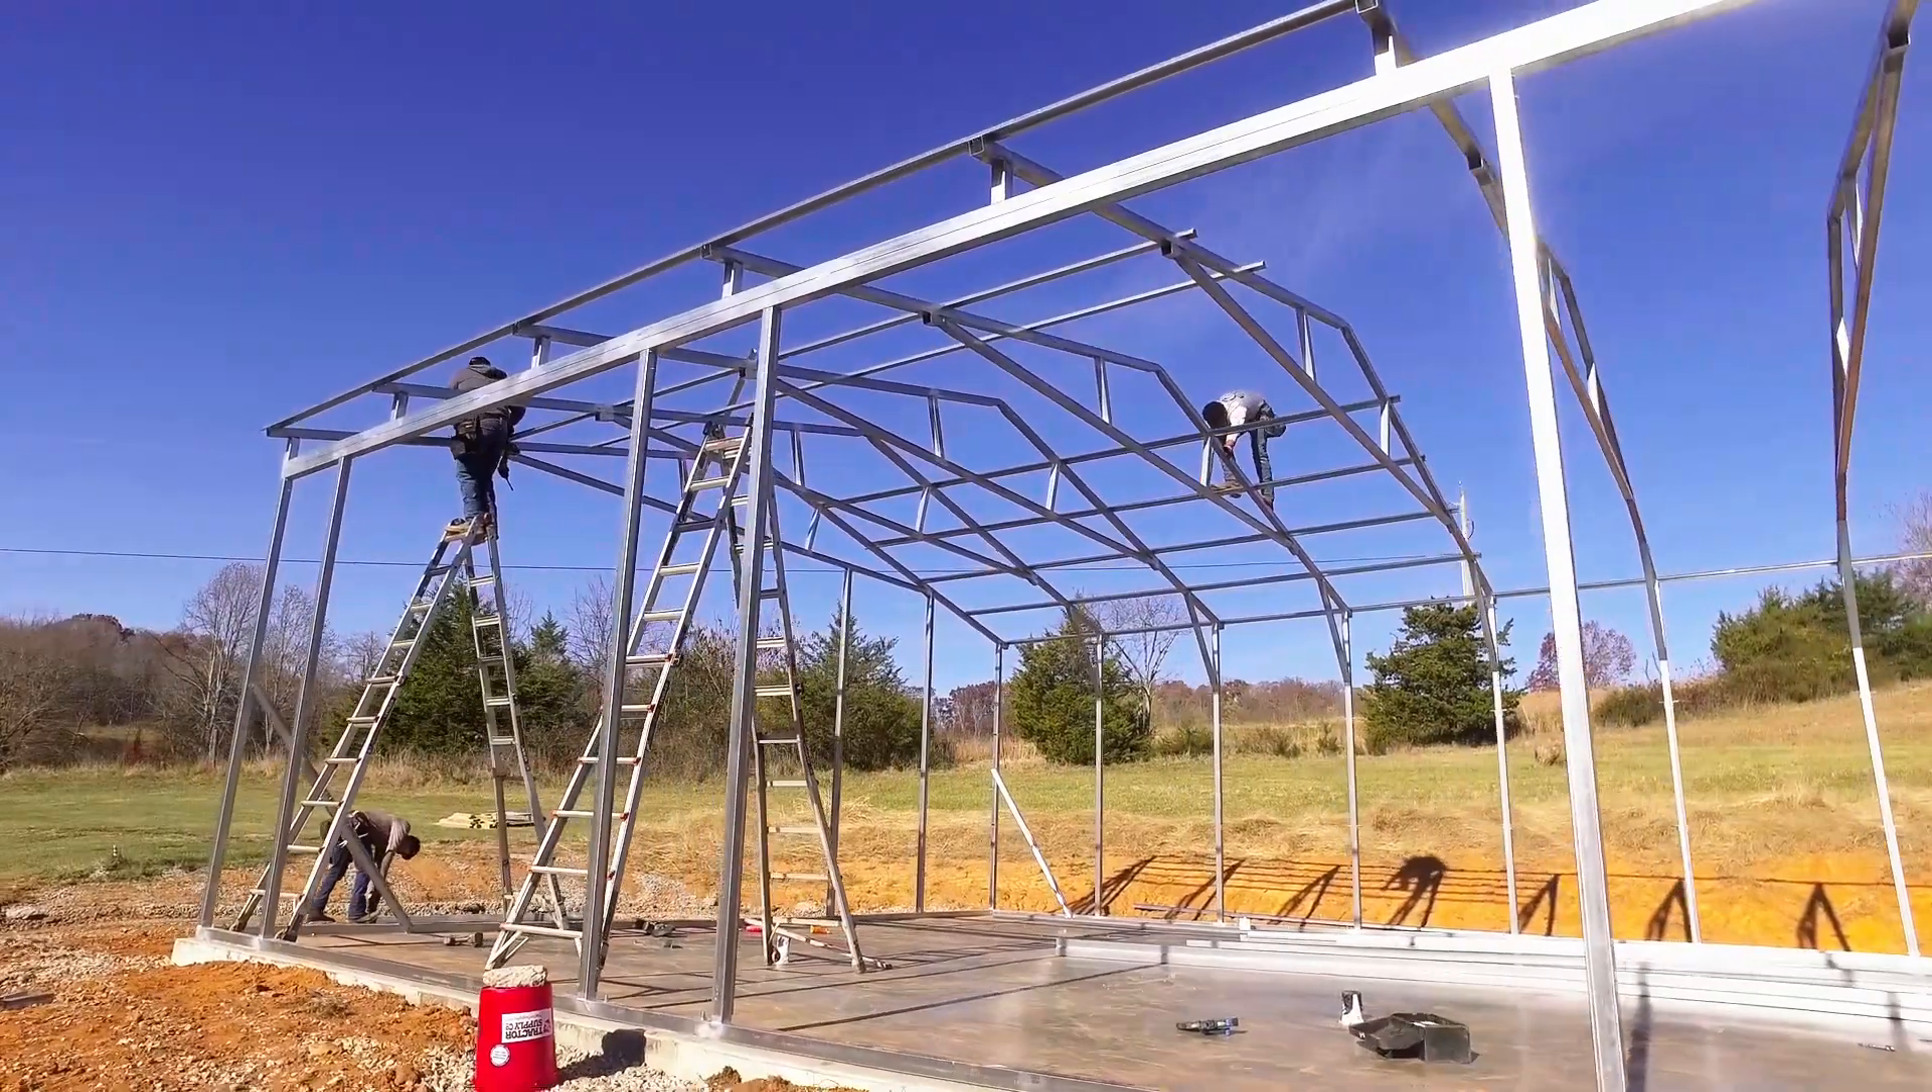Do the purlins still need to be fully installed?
Yes.